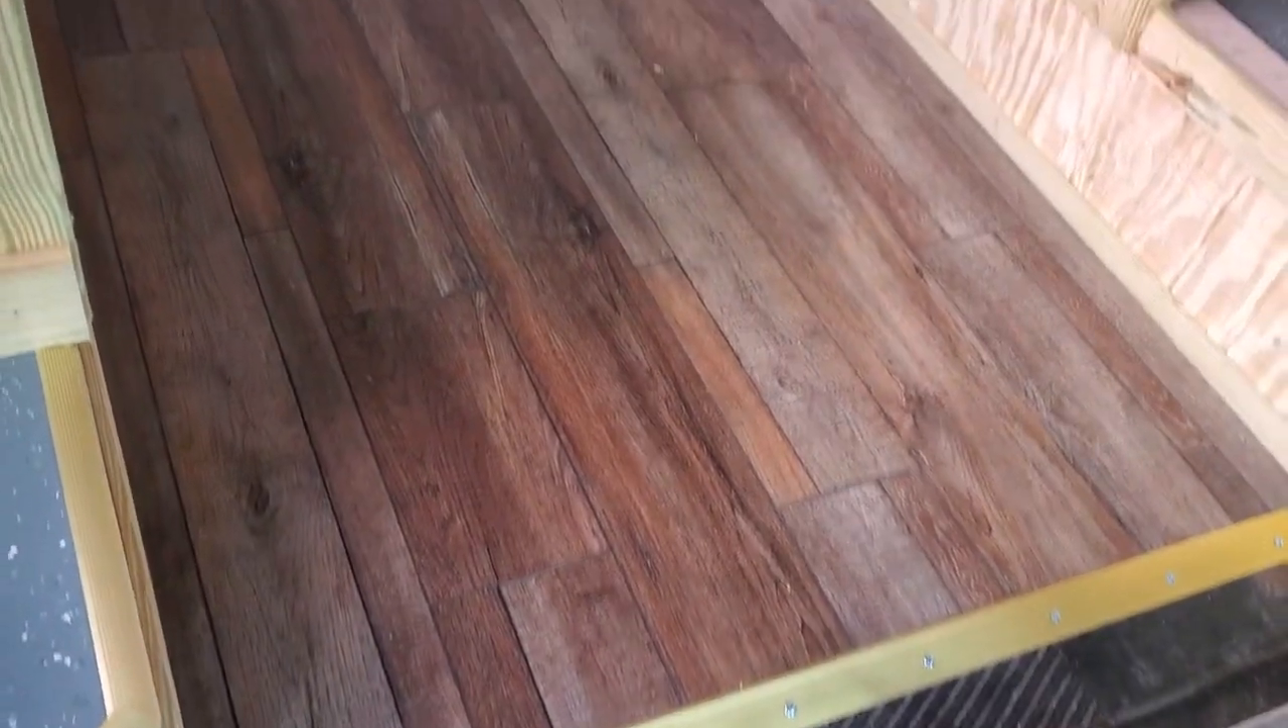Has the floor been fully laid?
Yes.